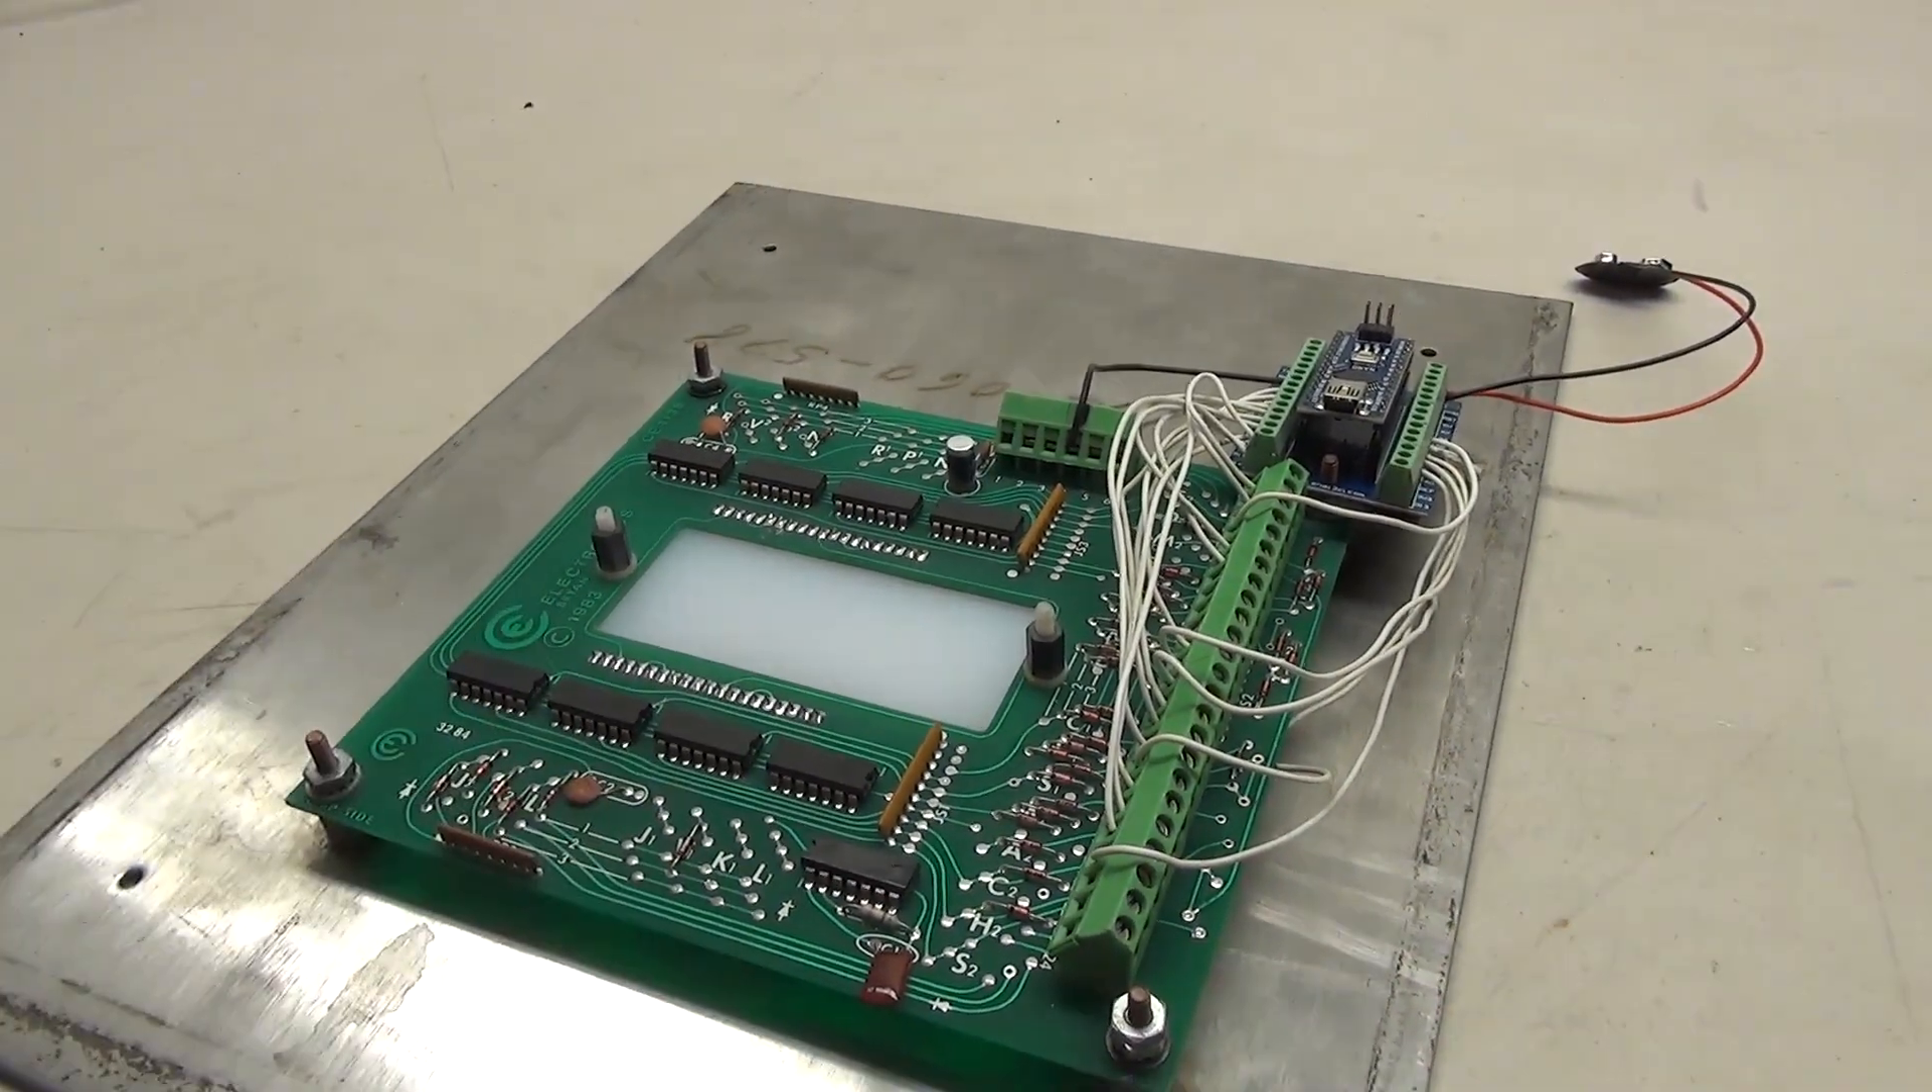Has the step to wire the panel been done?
Yes.